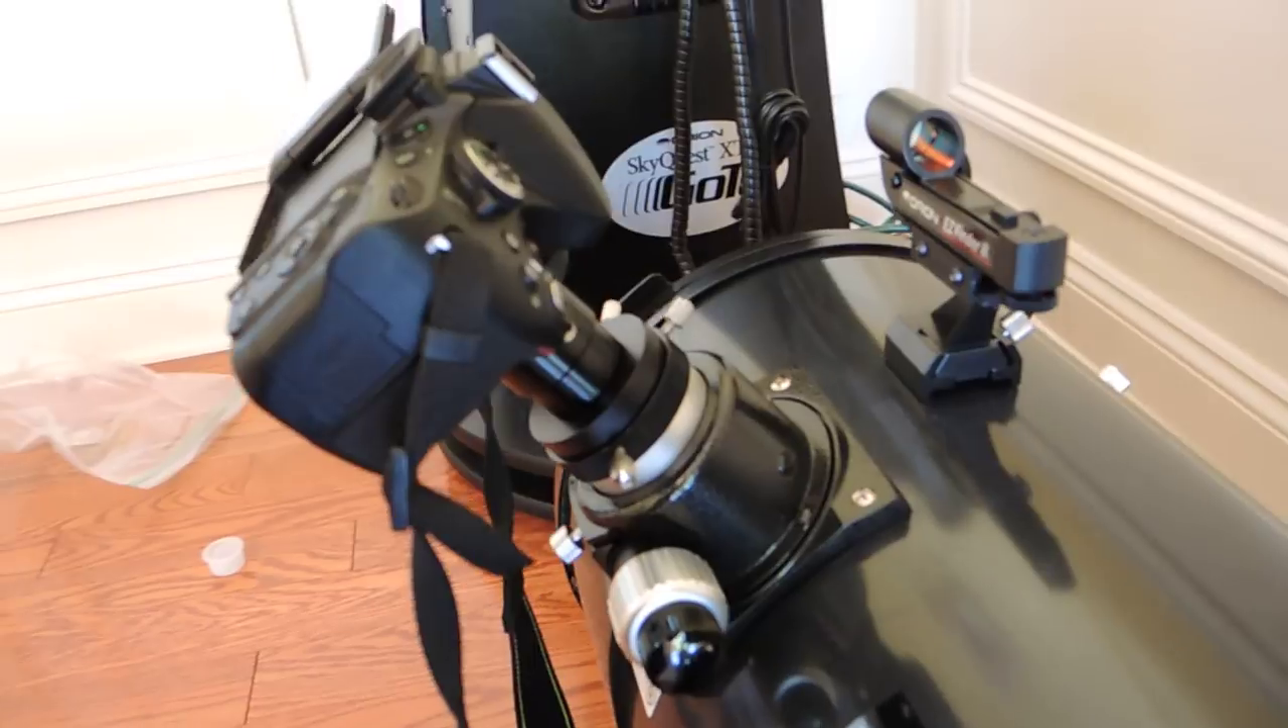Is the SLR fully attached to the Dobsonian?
Yes.